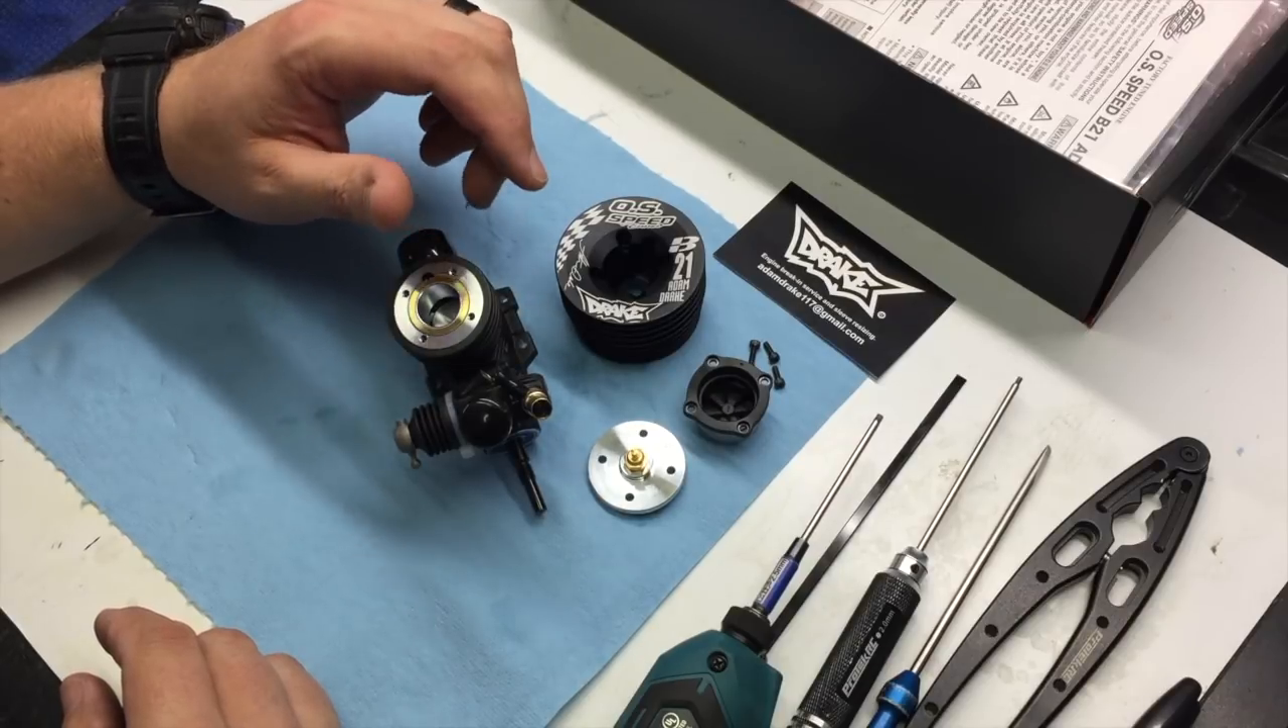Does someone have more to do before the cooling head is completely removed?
No.